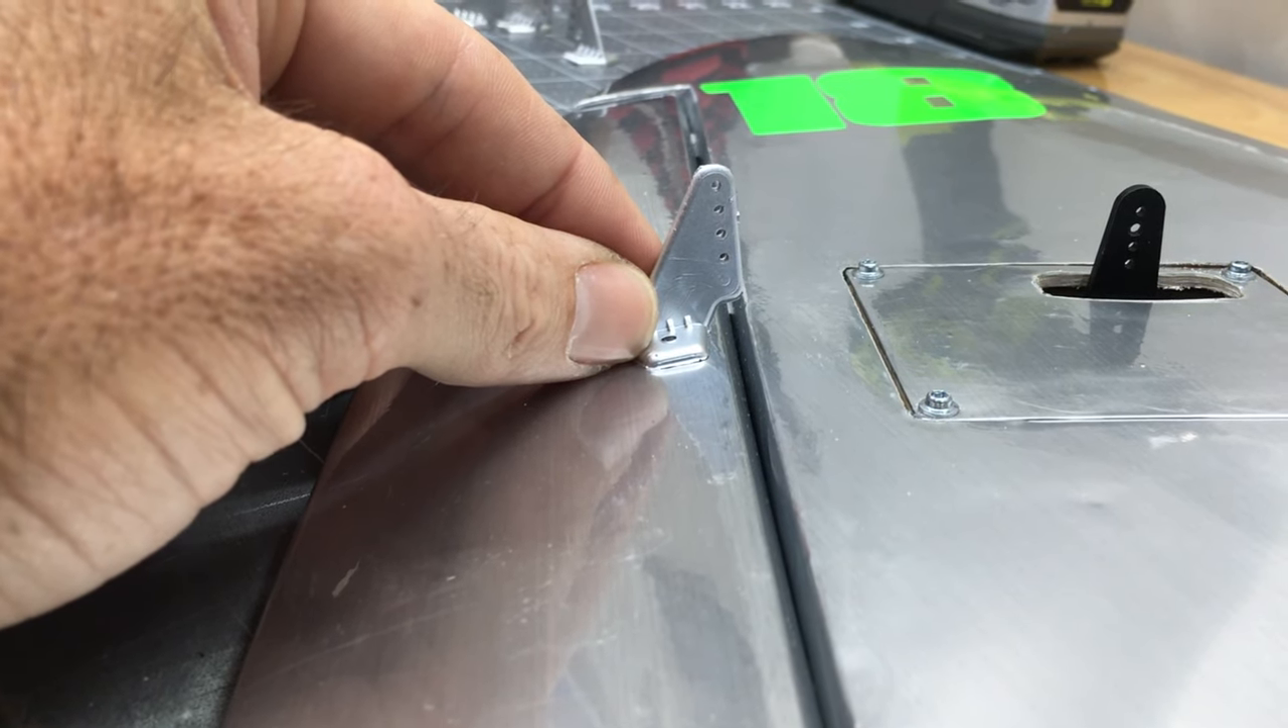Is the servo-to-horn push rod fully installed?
No.